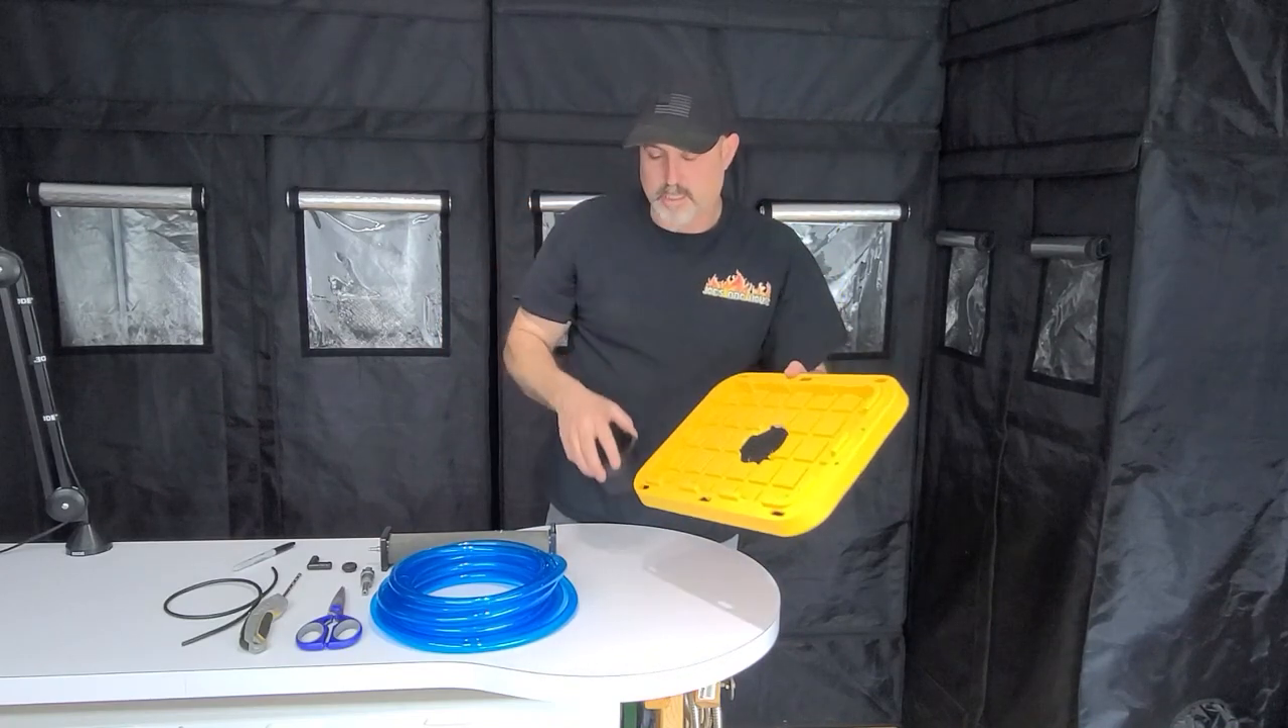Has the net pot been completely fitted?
No.